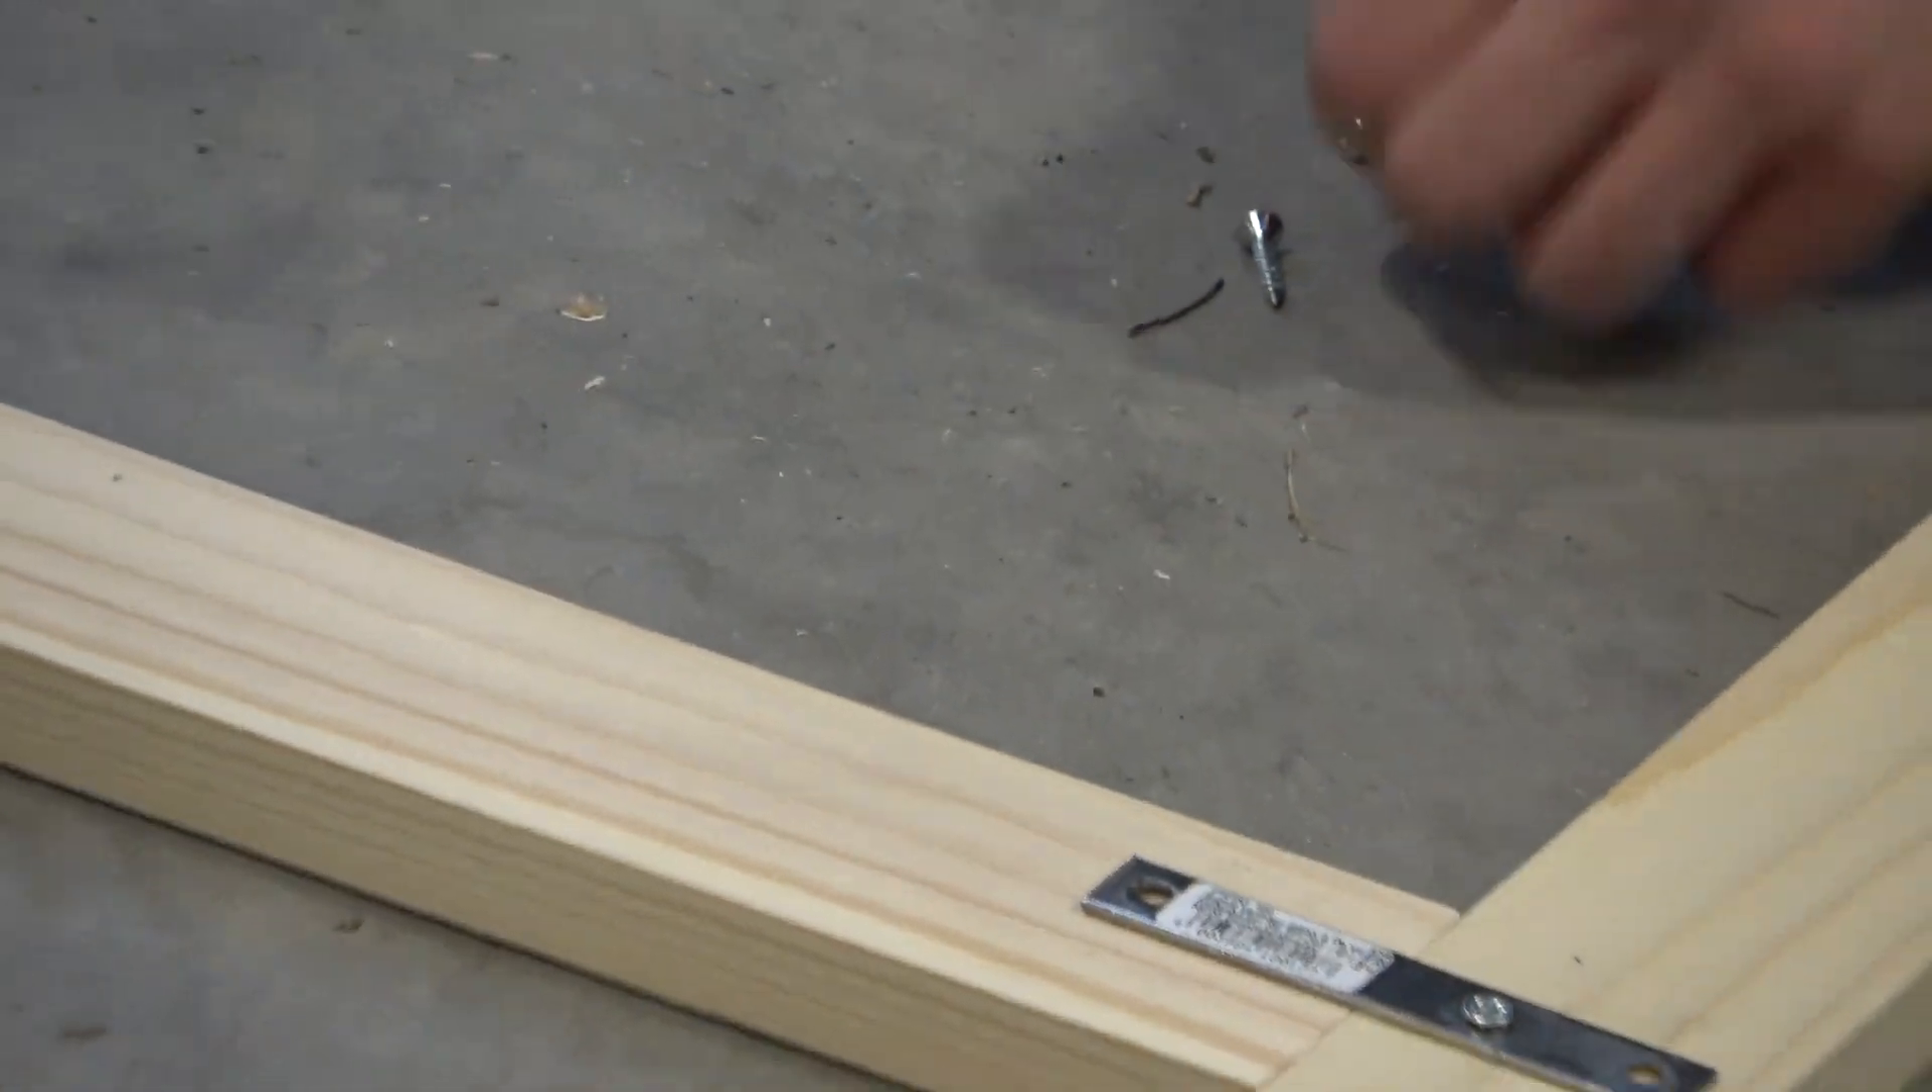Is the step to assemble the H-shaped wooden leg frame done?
No.